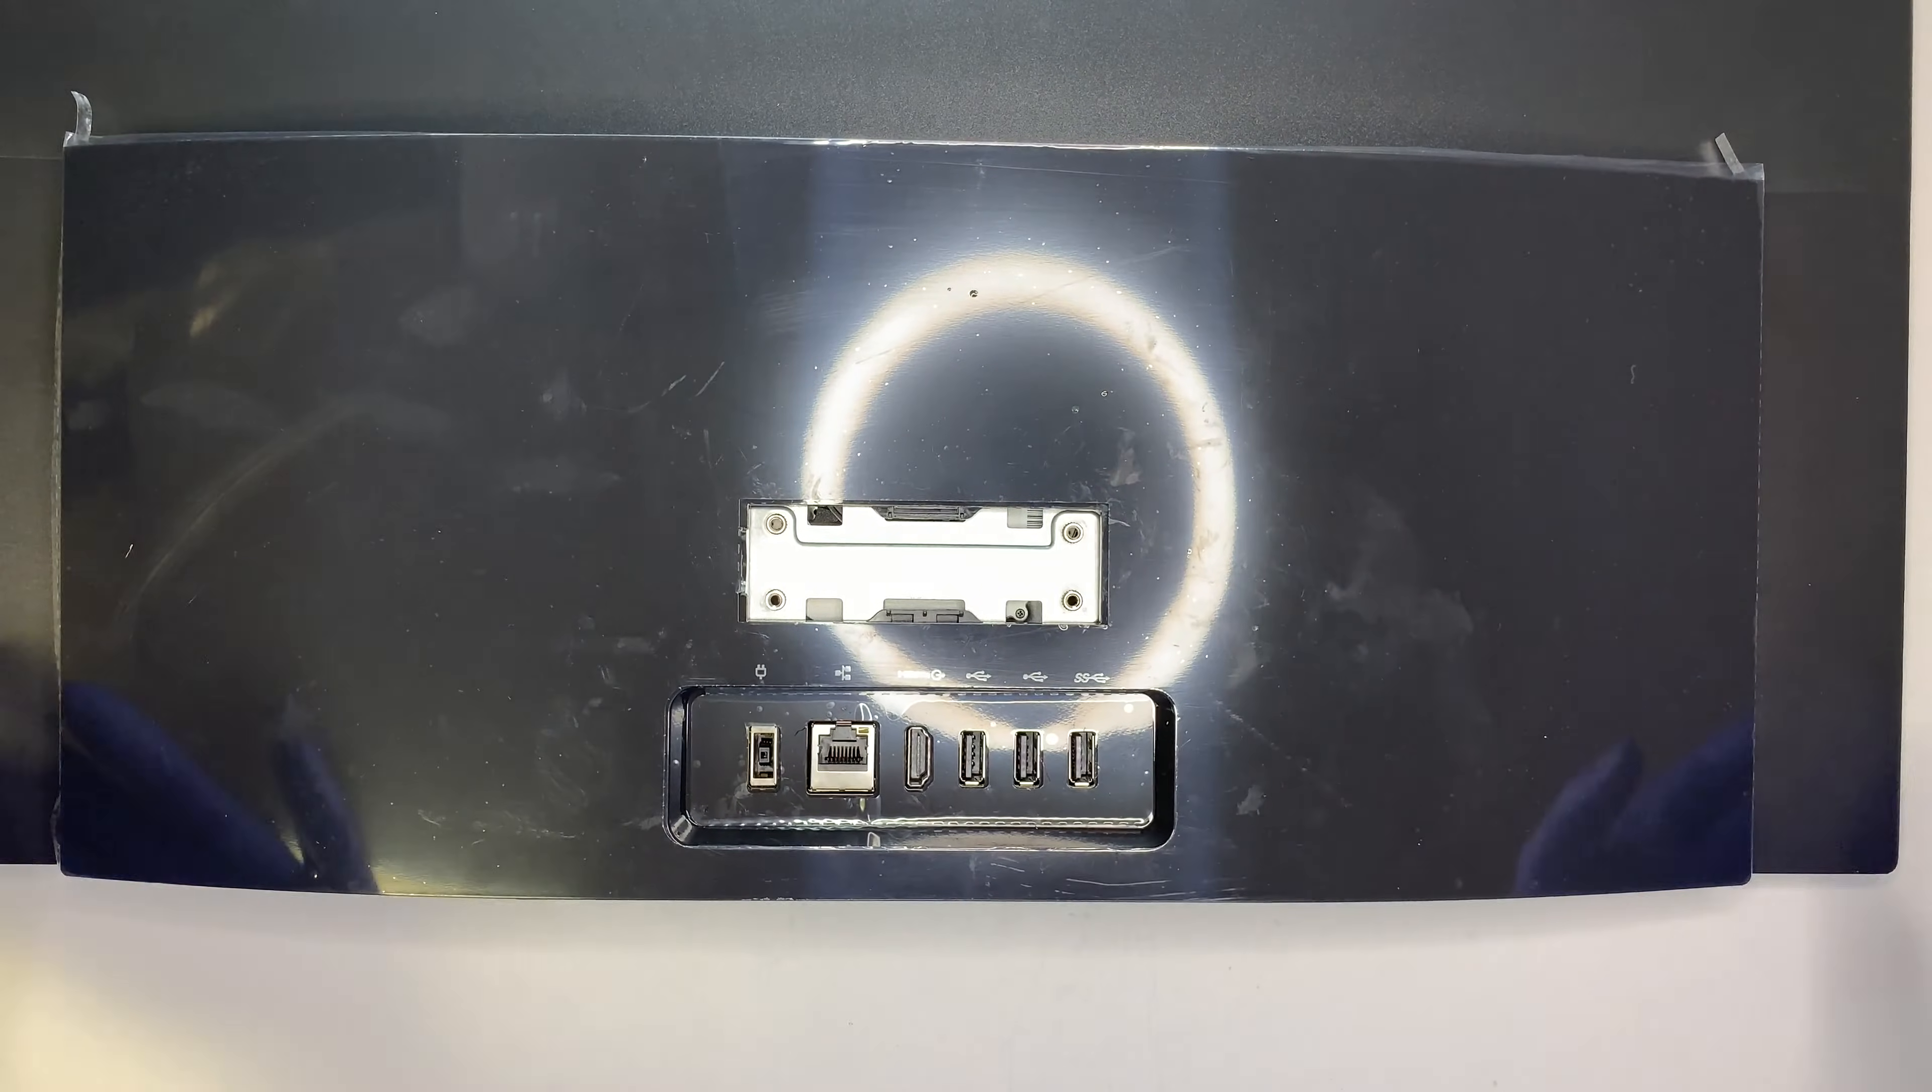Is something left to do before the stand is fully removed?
No.